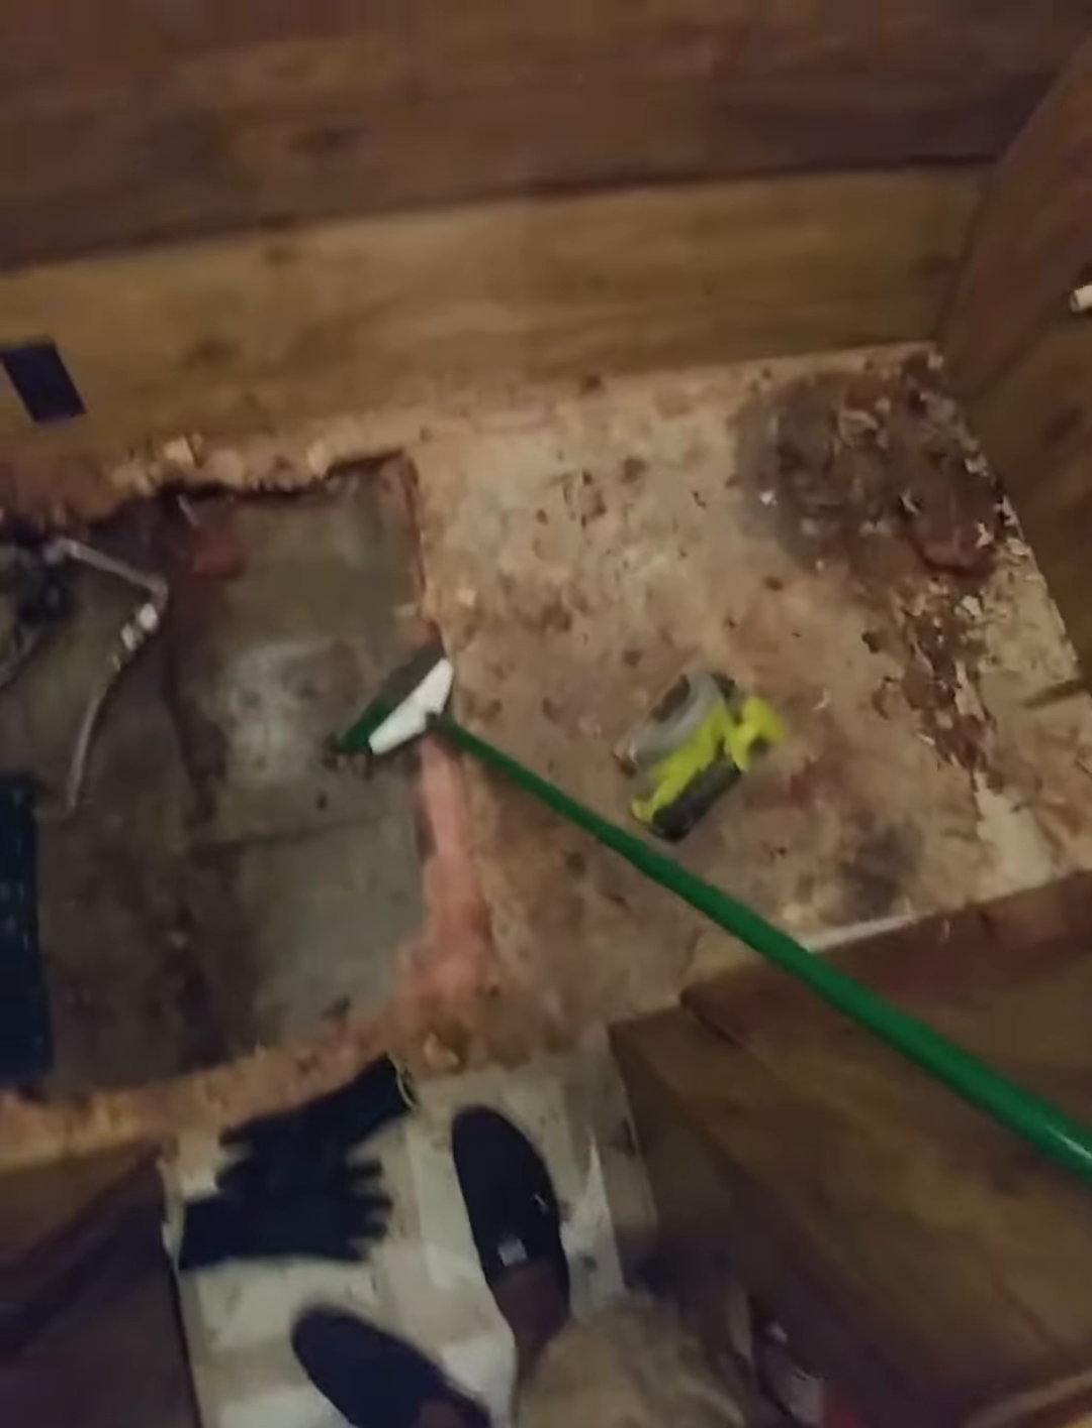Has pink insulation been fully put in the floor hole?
No.